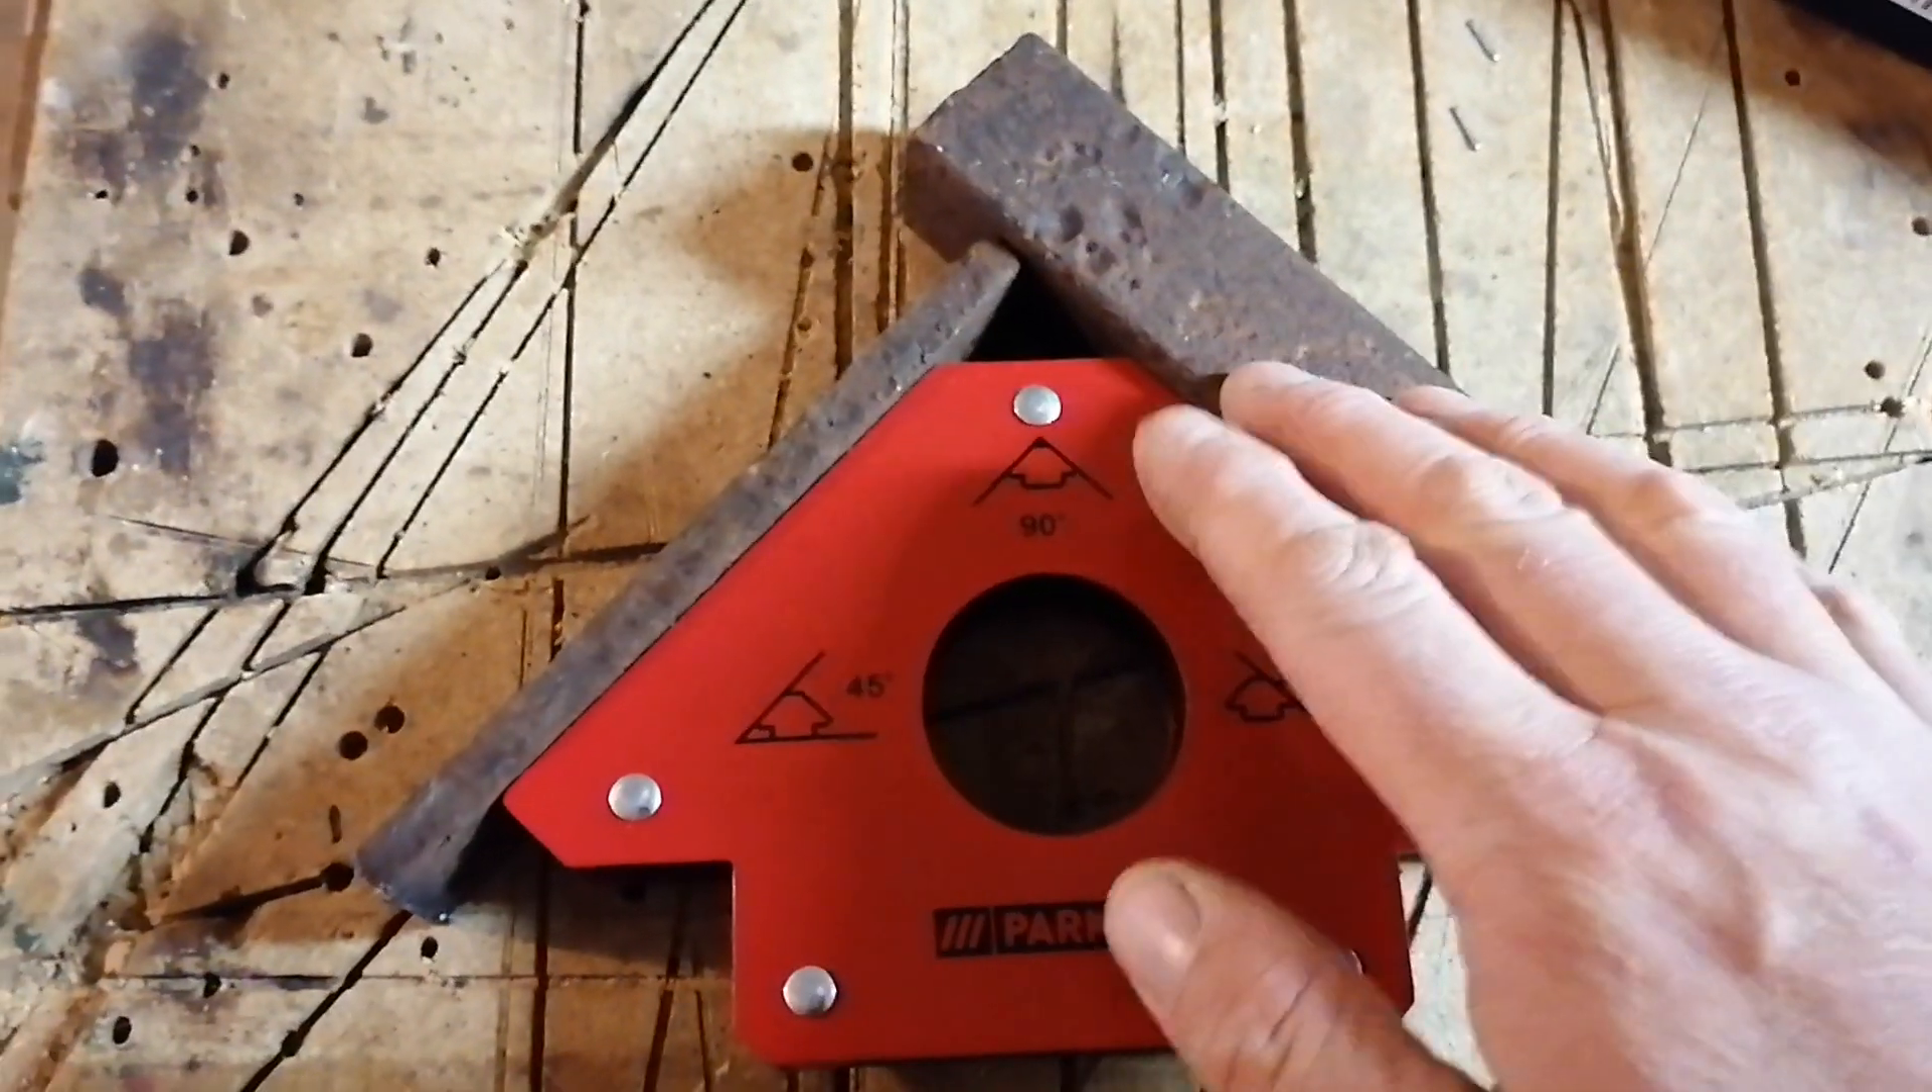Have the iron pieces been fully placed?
Yes.